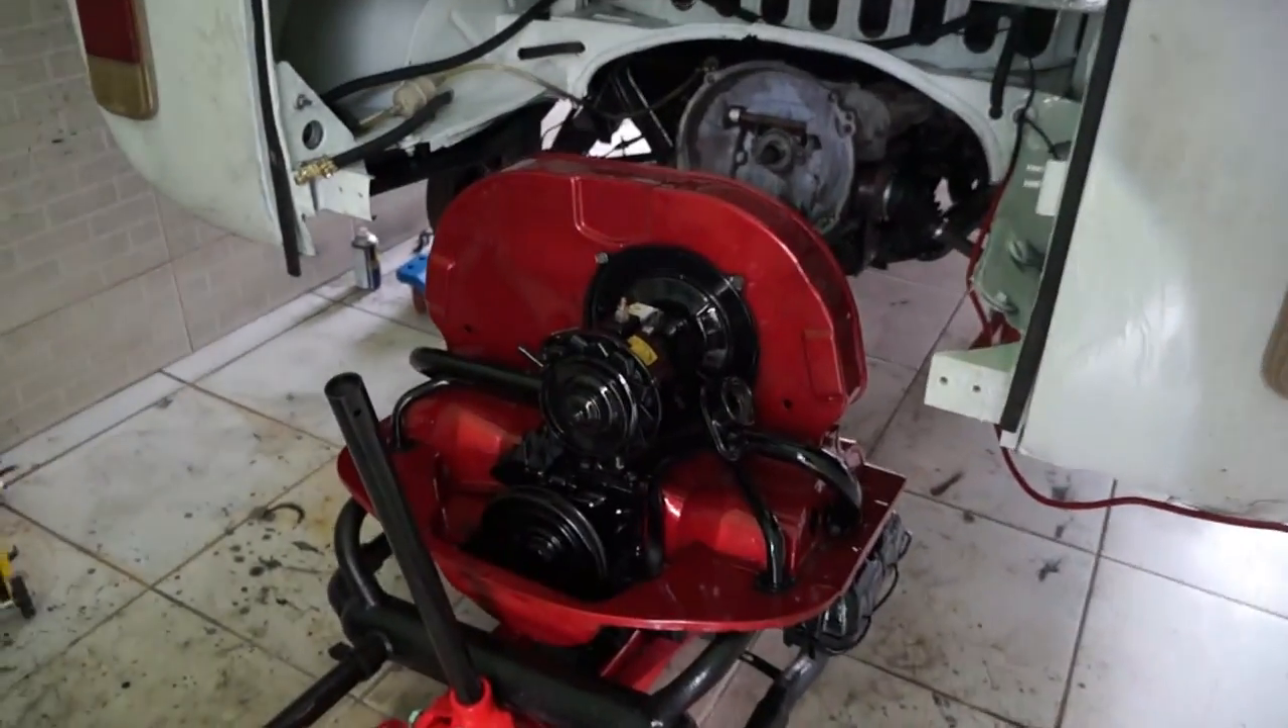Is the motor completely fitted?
No.